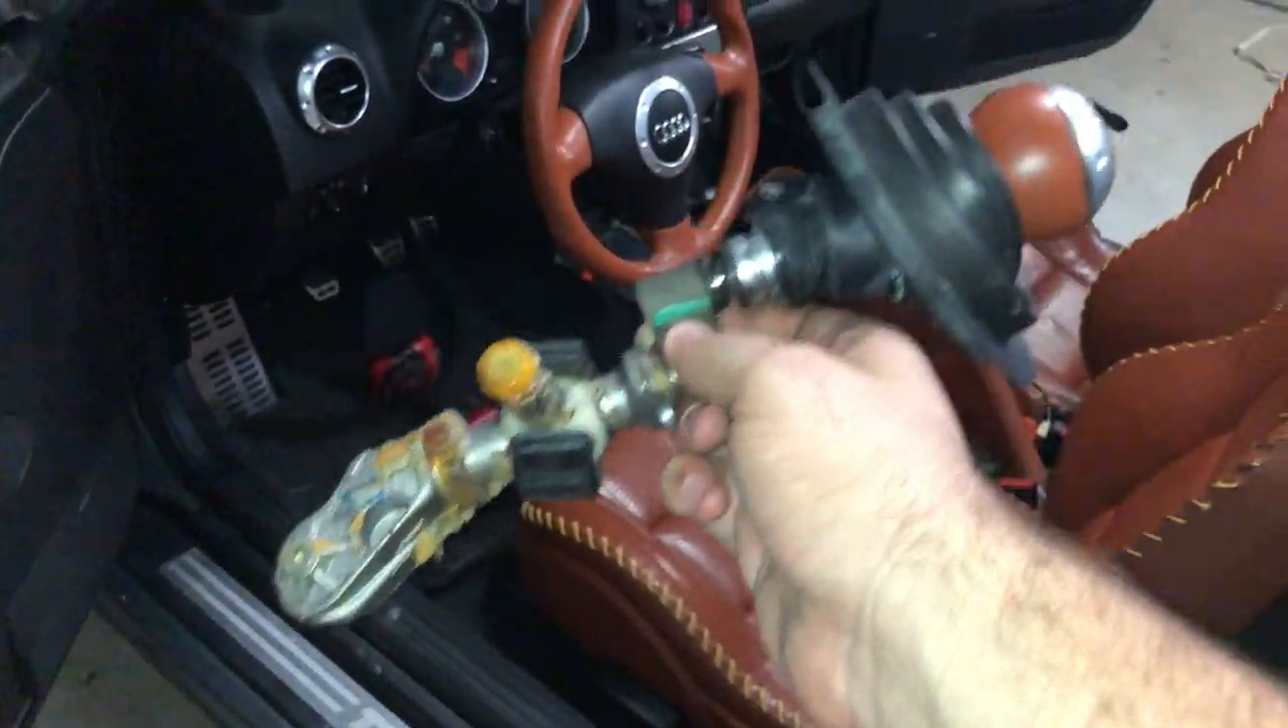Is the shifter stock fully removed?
Yes.